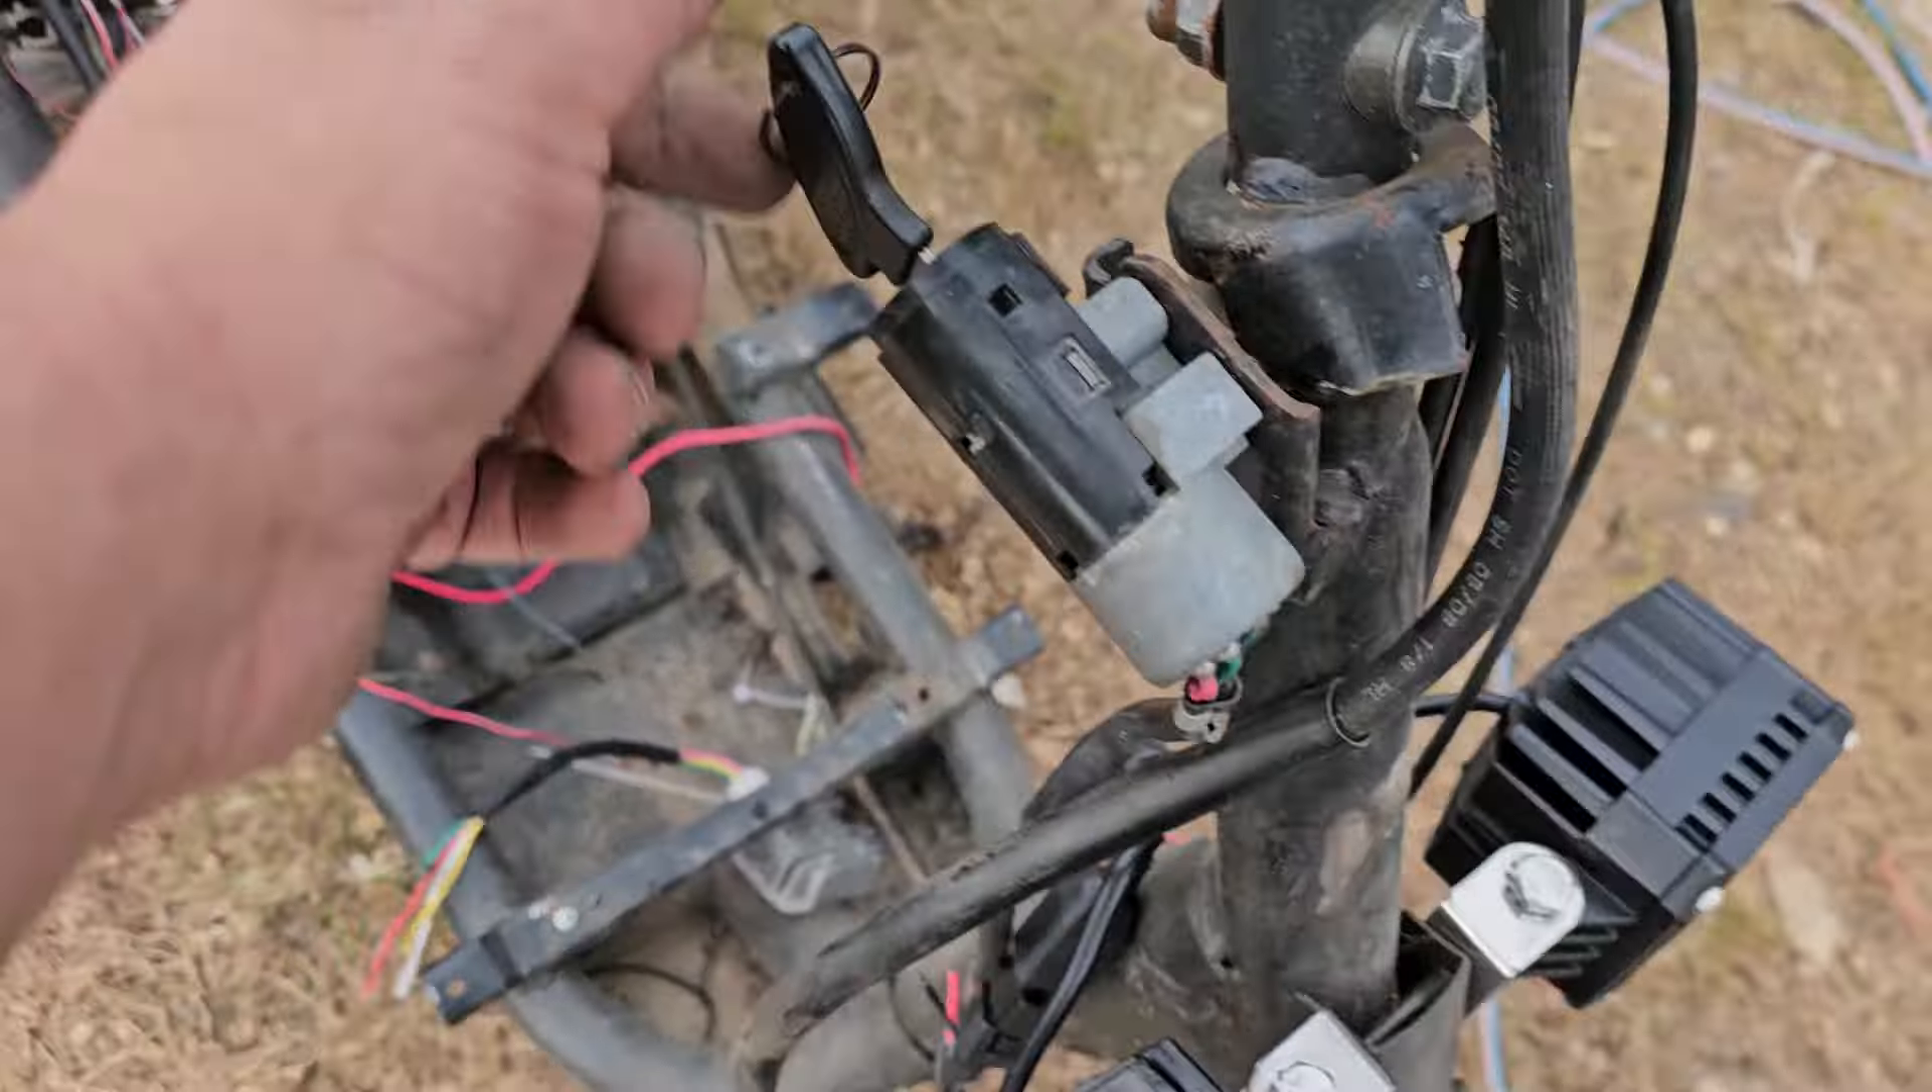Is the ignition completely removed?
No.